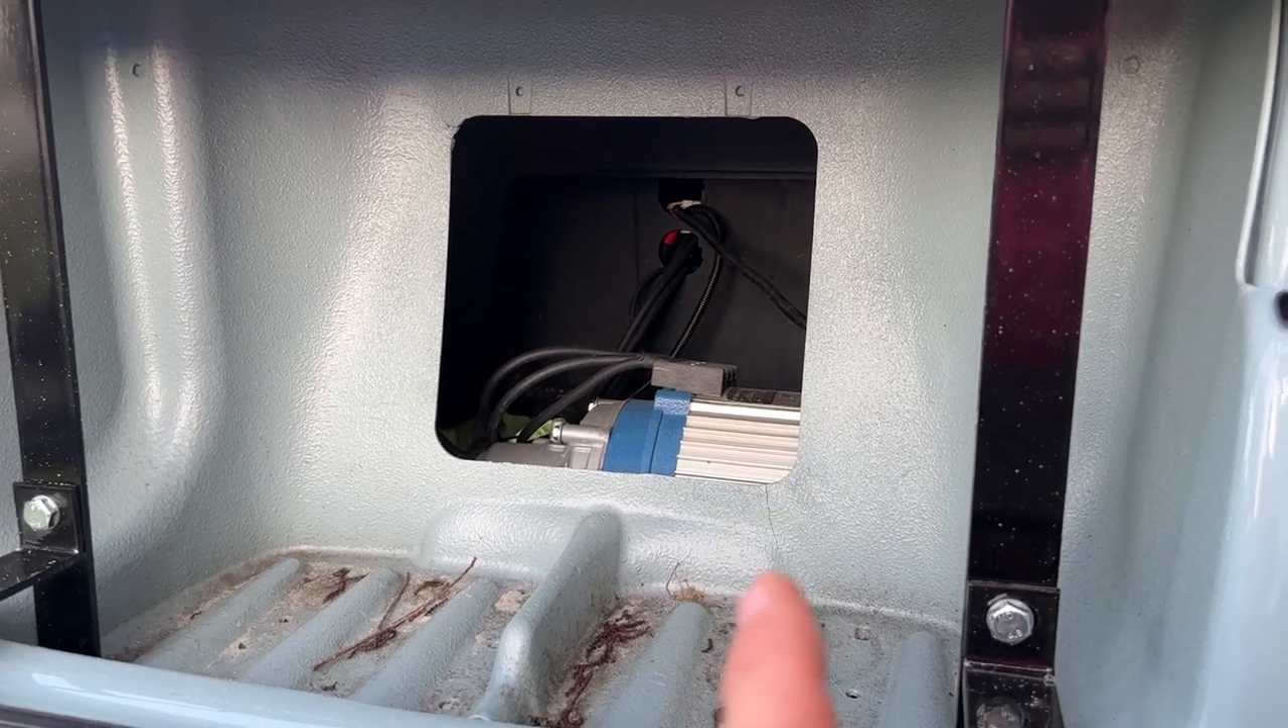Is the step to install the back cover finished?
No.